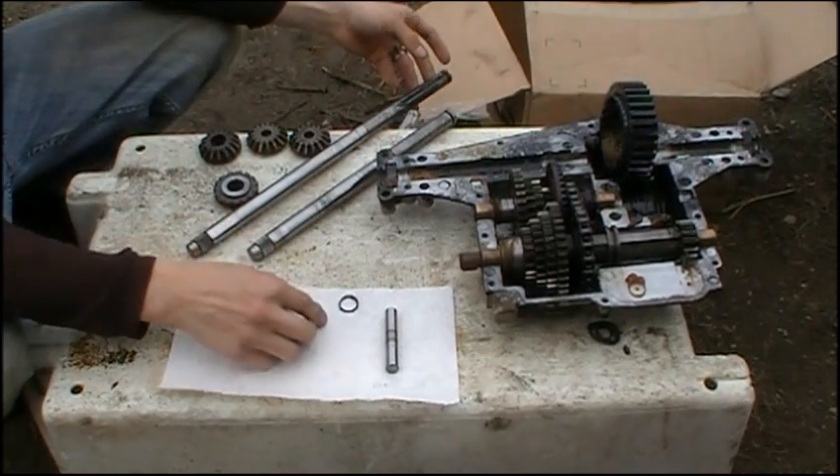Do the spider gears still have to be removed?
No.